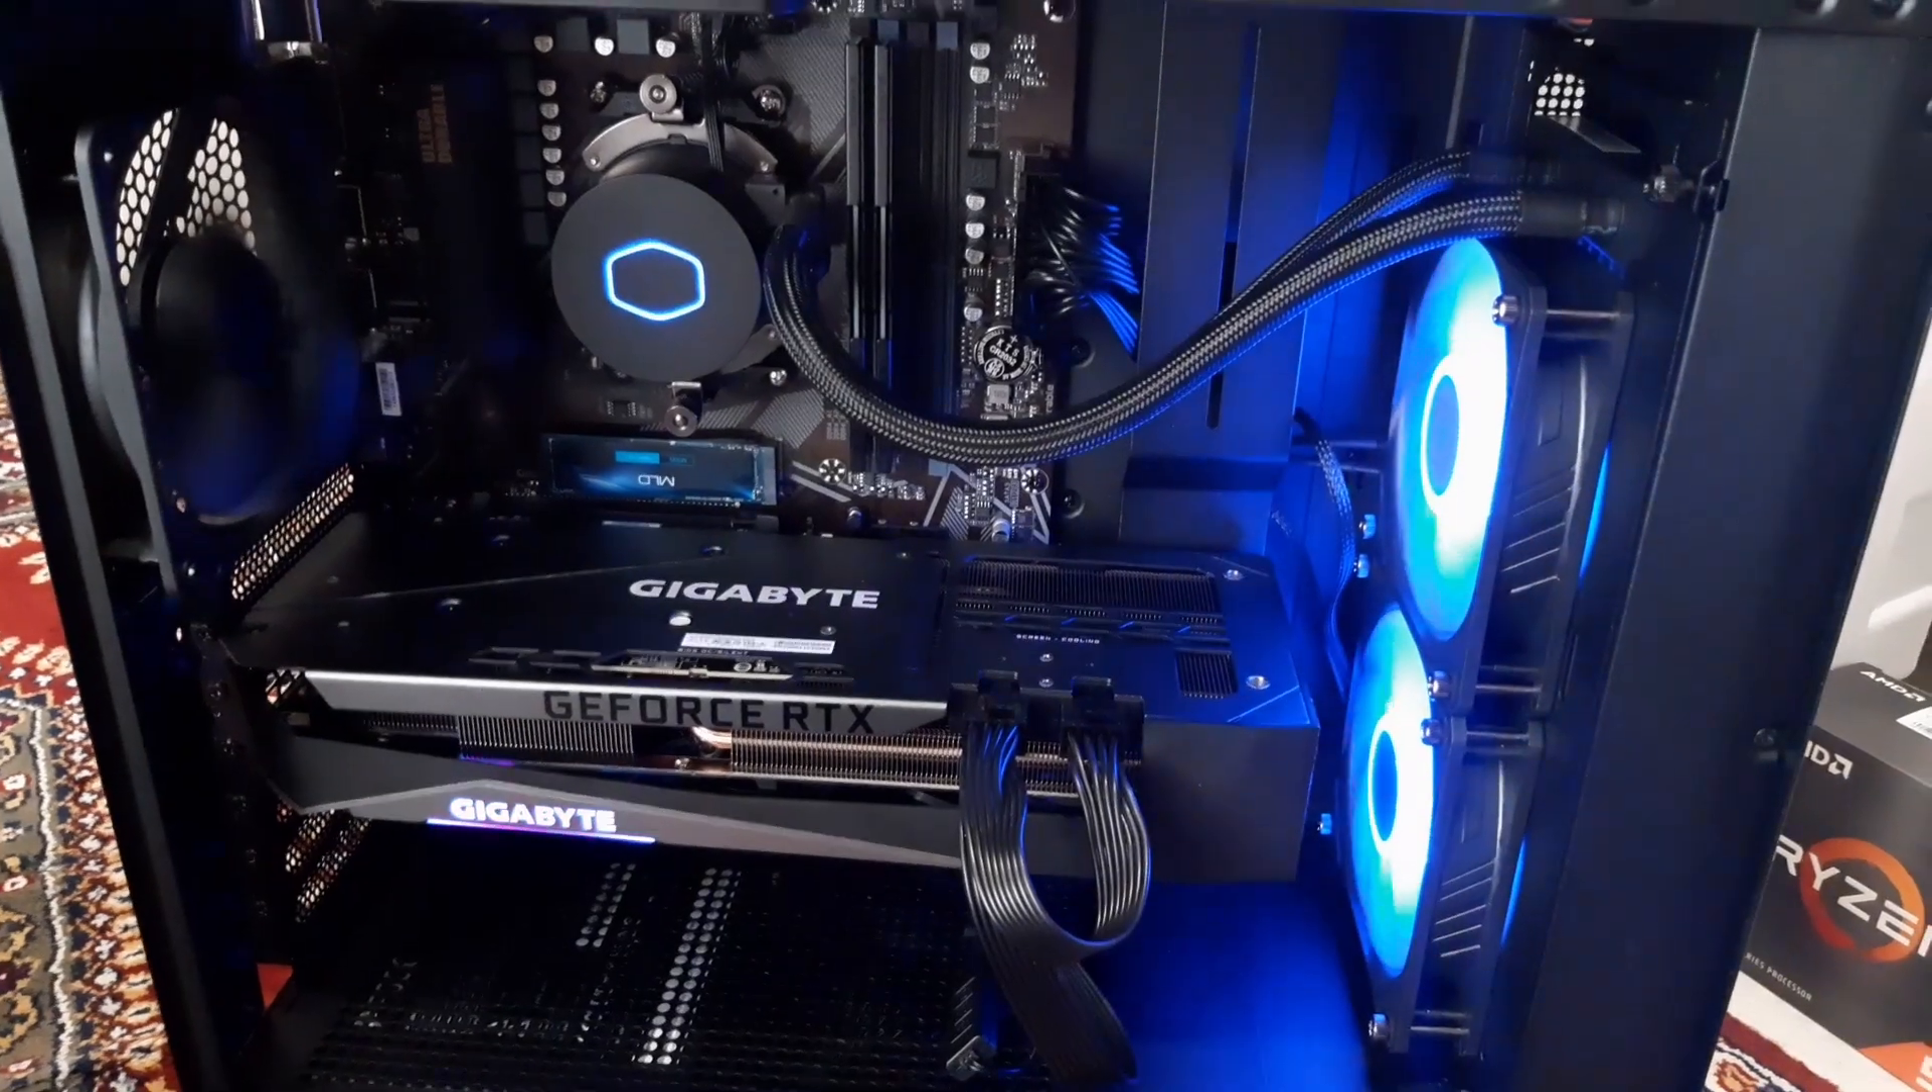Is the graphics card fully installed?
Yes.